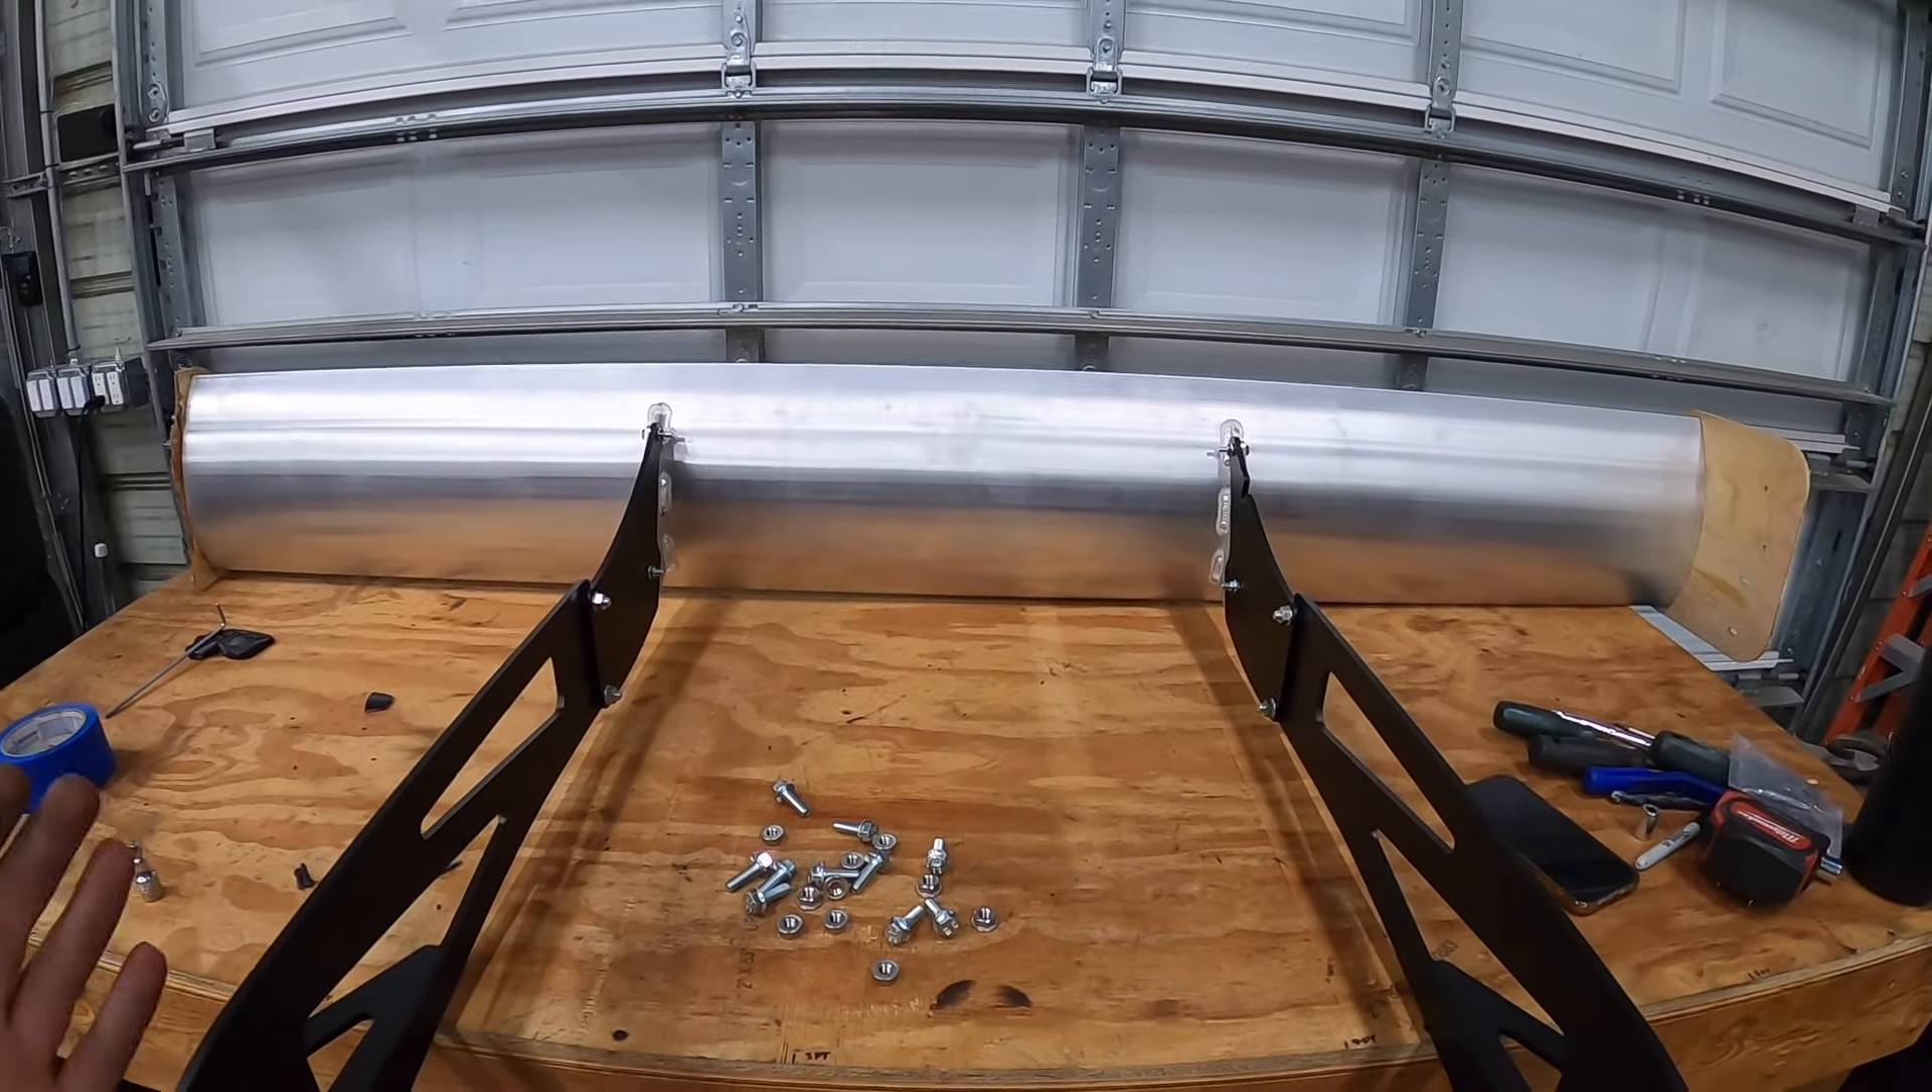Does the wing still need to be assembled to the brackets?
No.